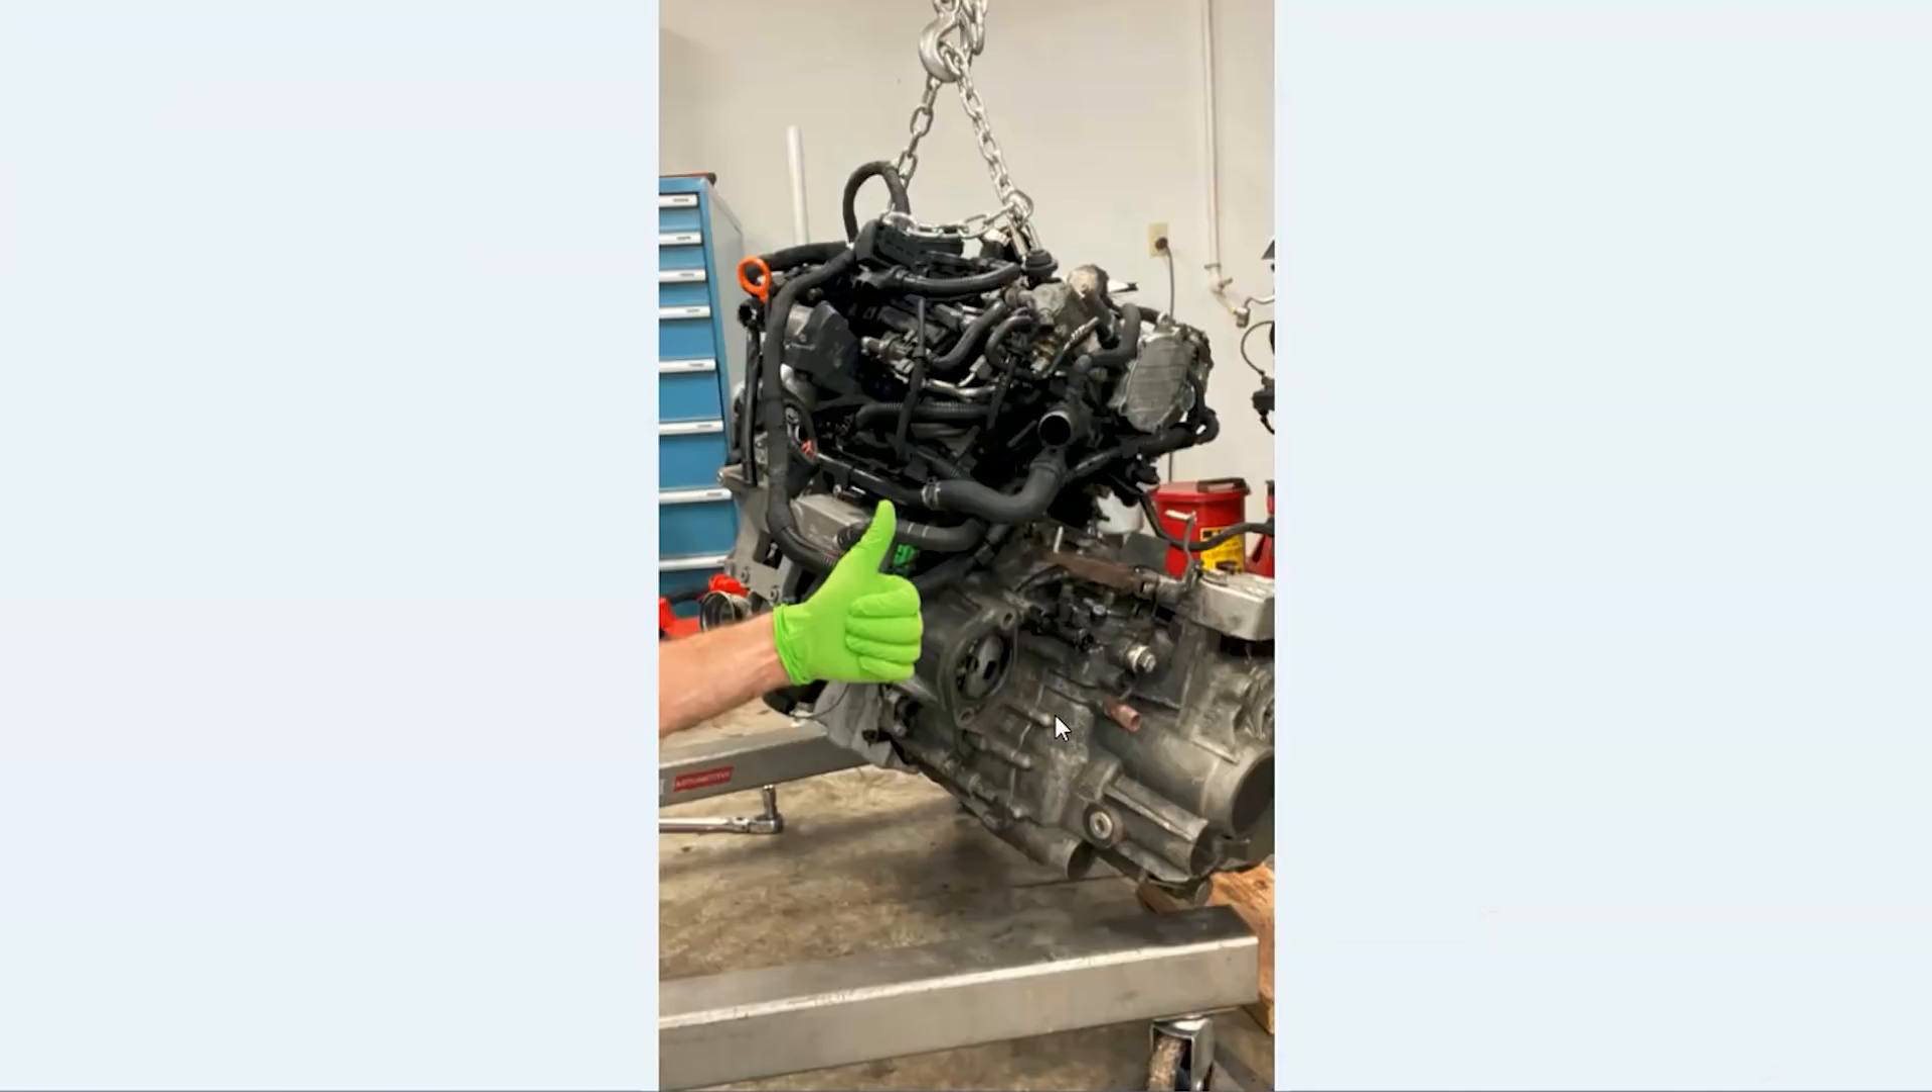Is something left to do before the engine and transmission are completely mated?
No.